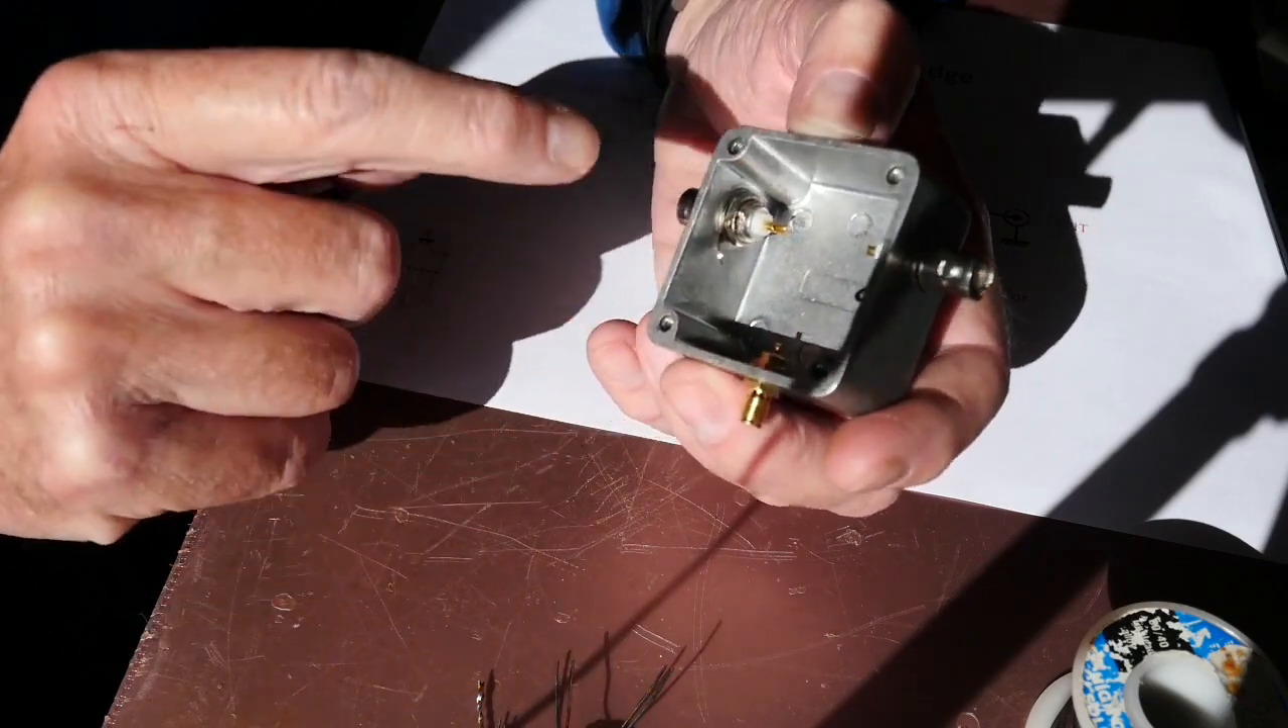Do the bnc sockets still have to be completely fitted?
No.